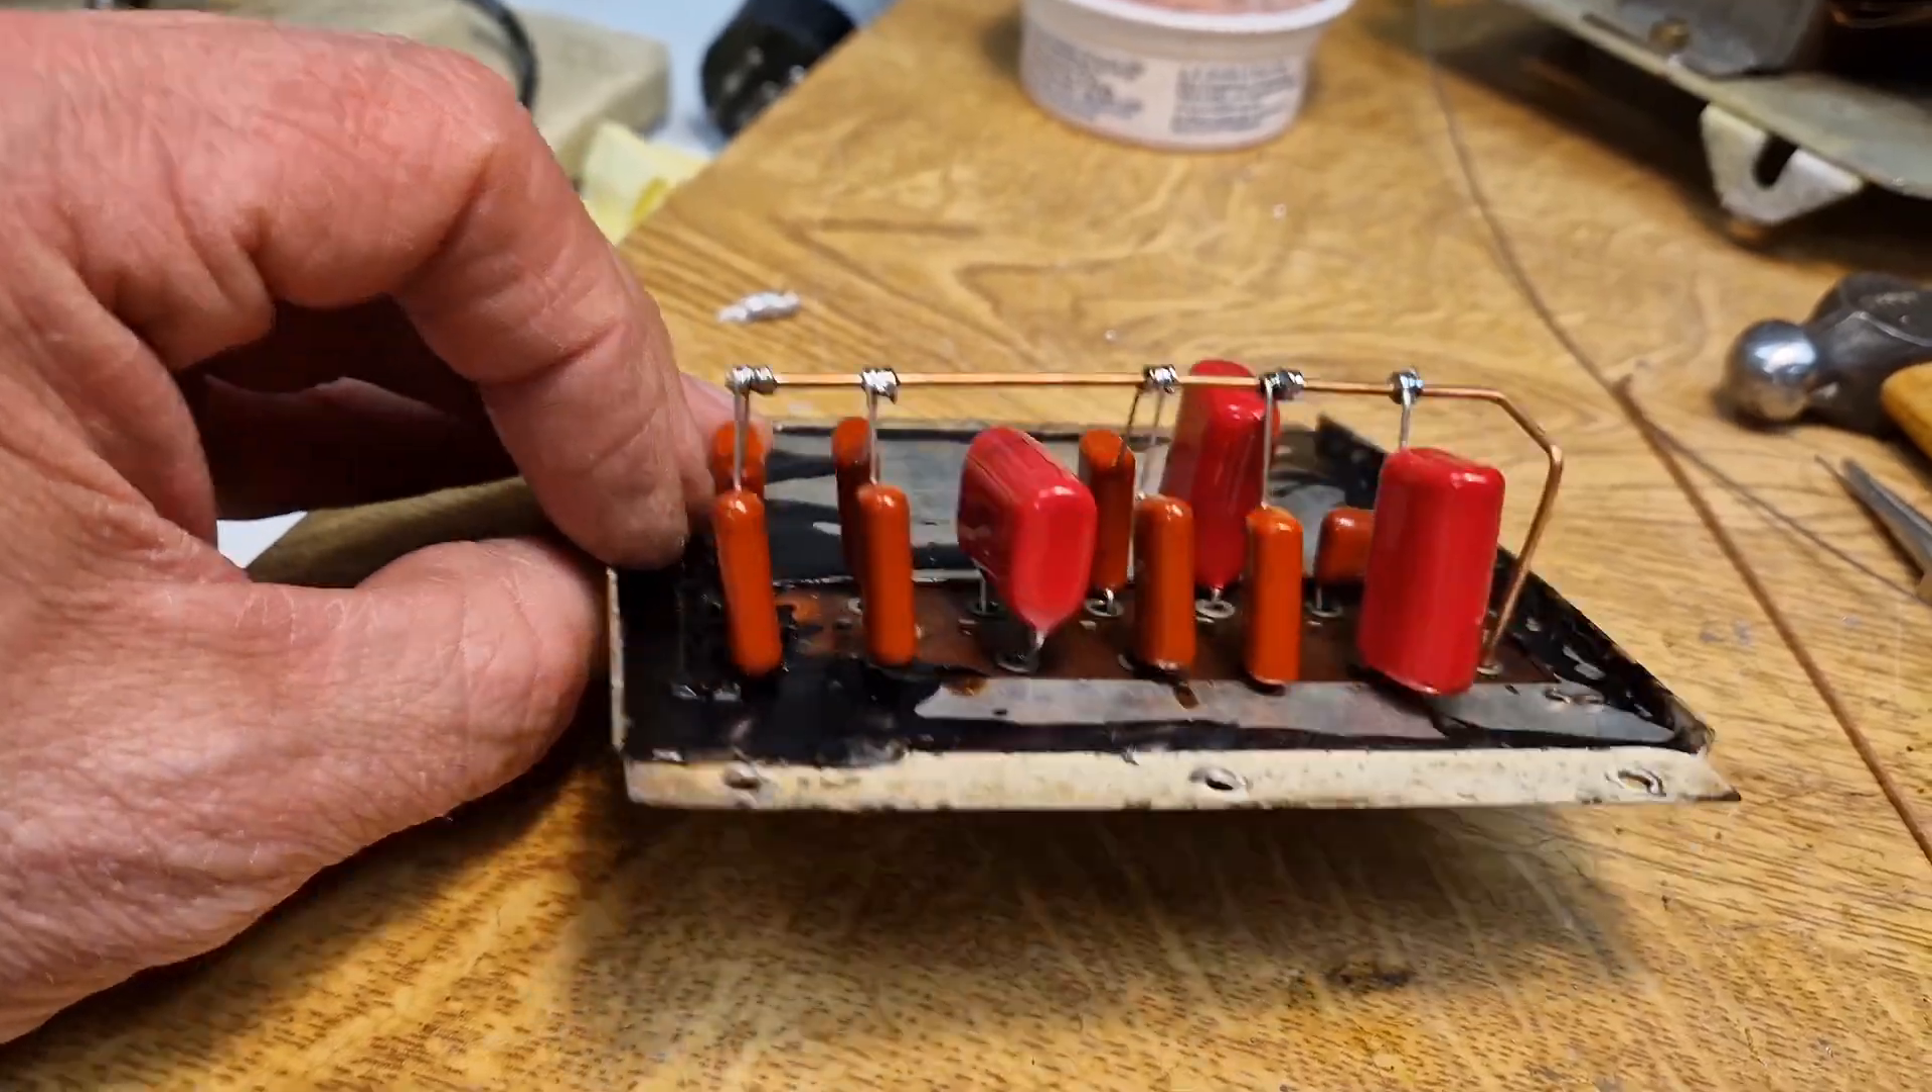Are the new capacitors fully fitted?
Yes.